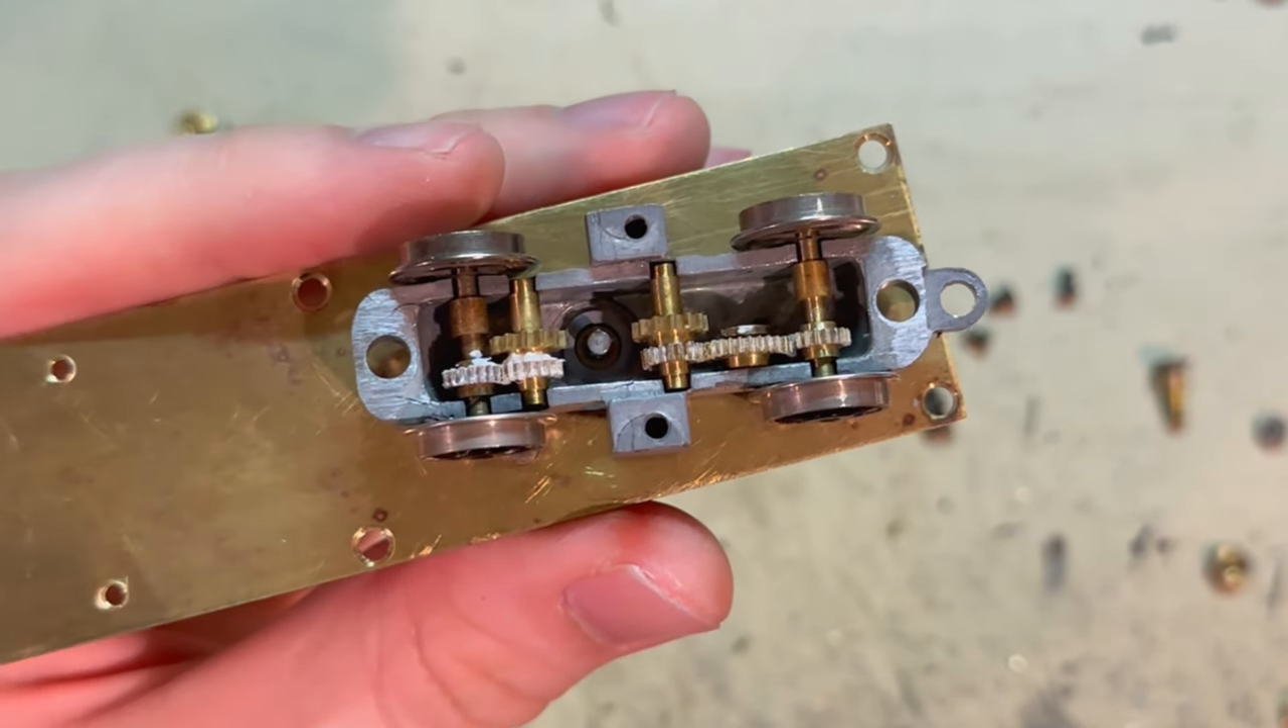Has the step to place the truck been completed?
Yes.